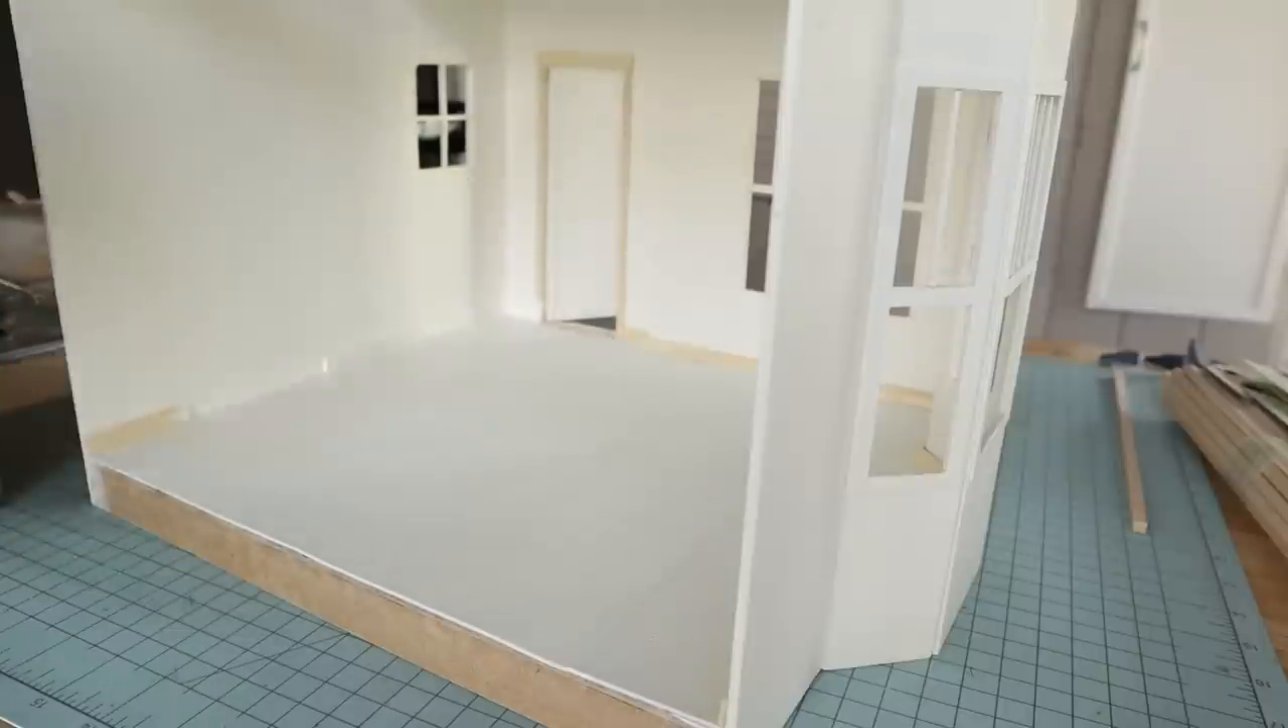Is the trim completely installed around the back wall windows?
No.